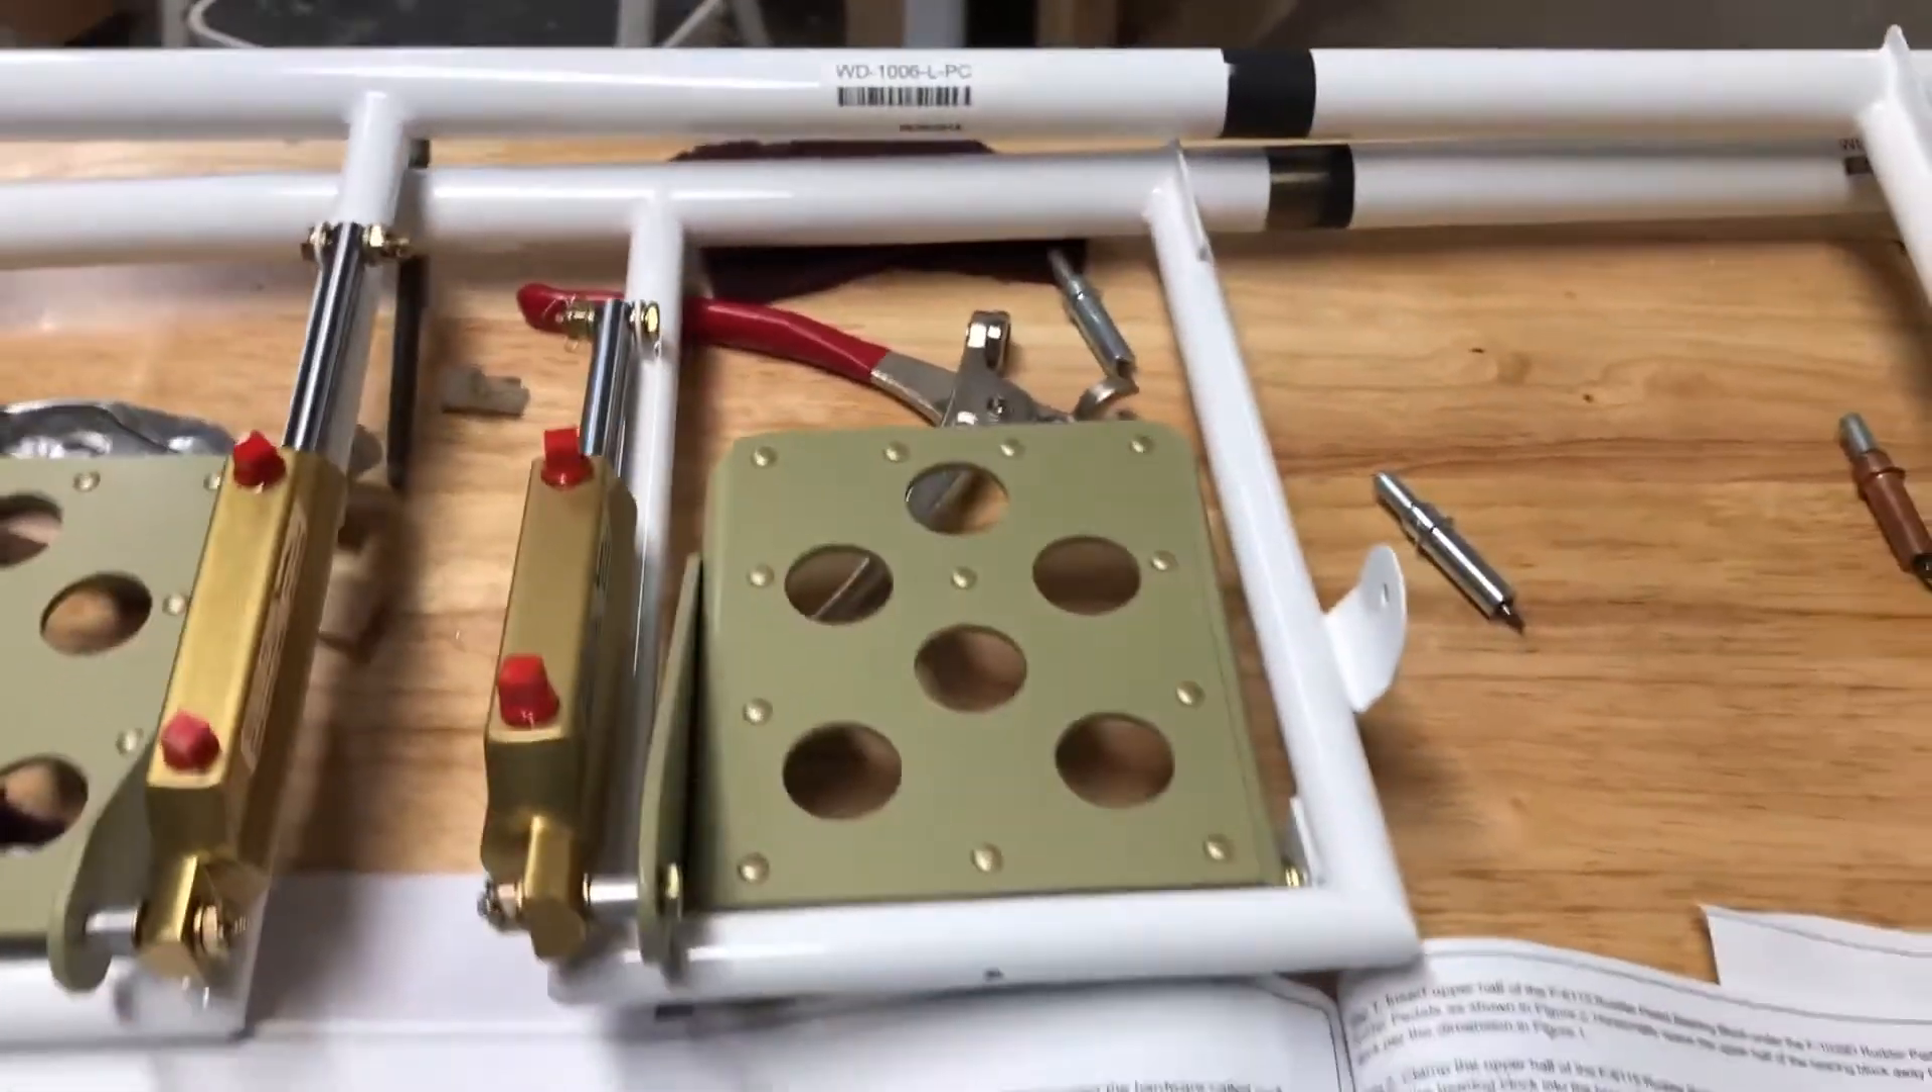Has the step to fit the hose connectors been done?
No.